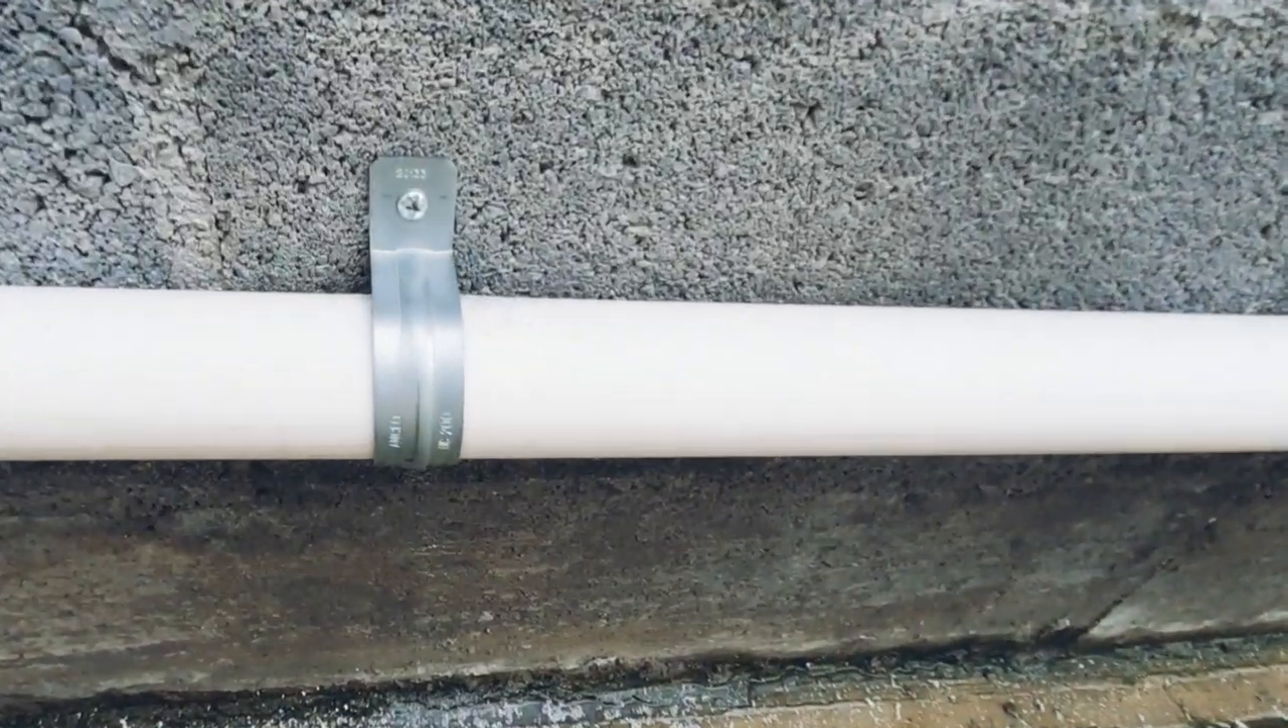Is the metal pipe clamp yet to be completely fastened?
No.